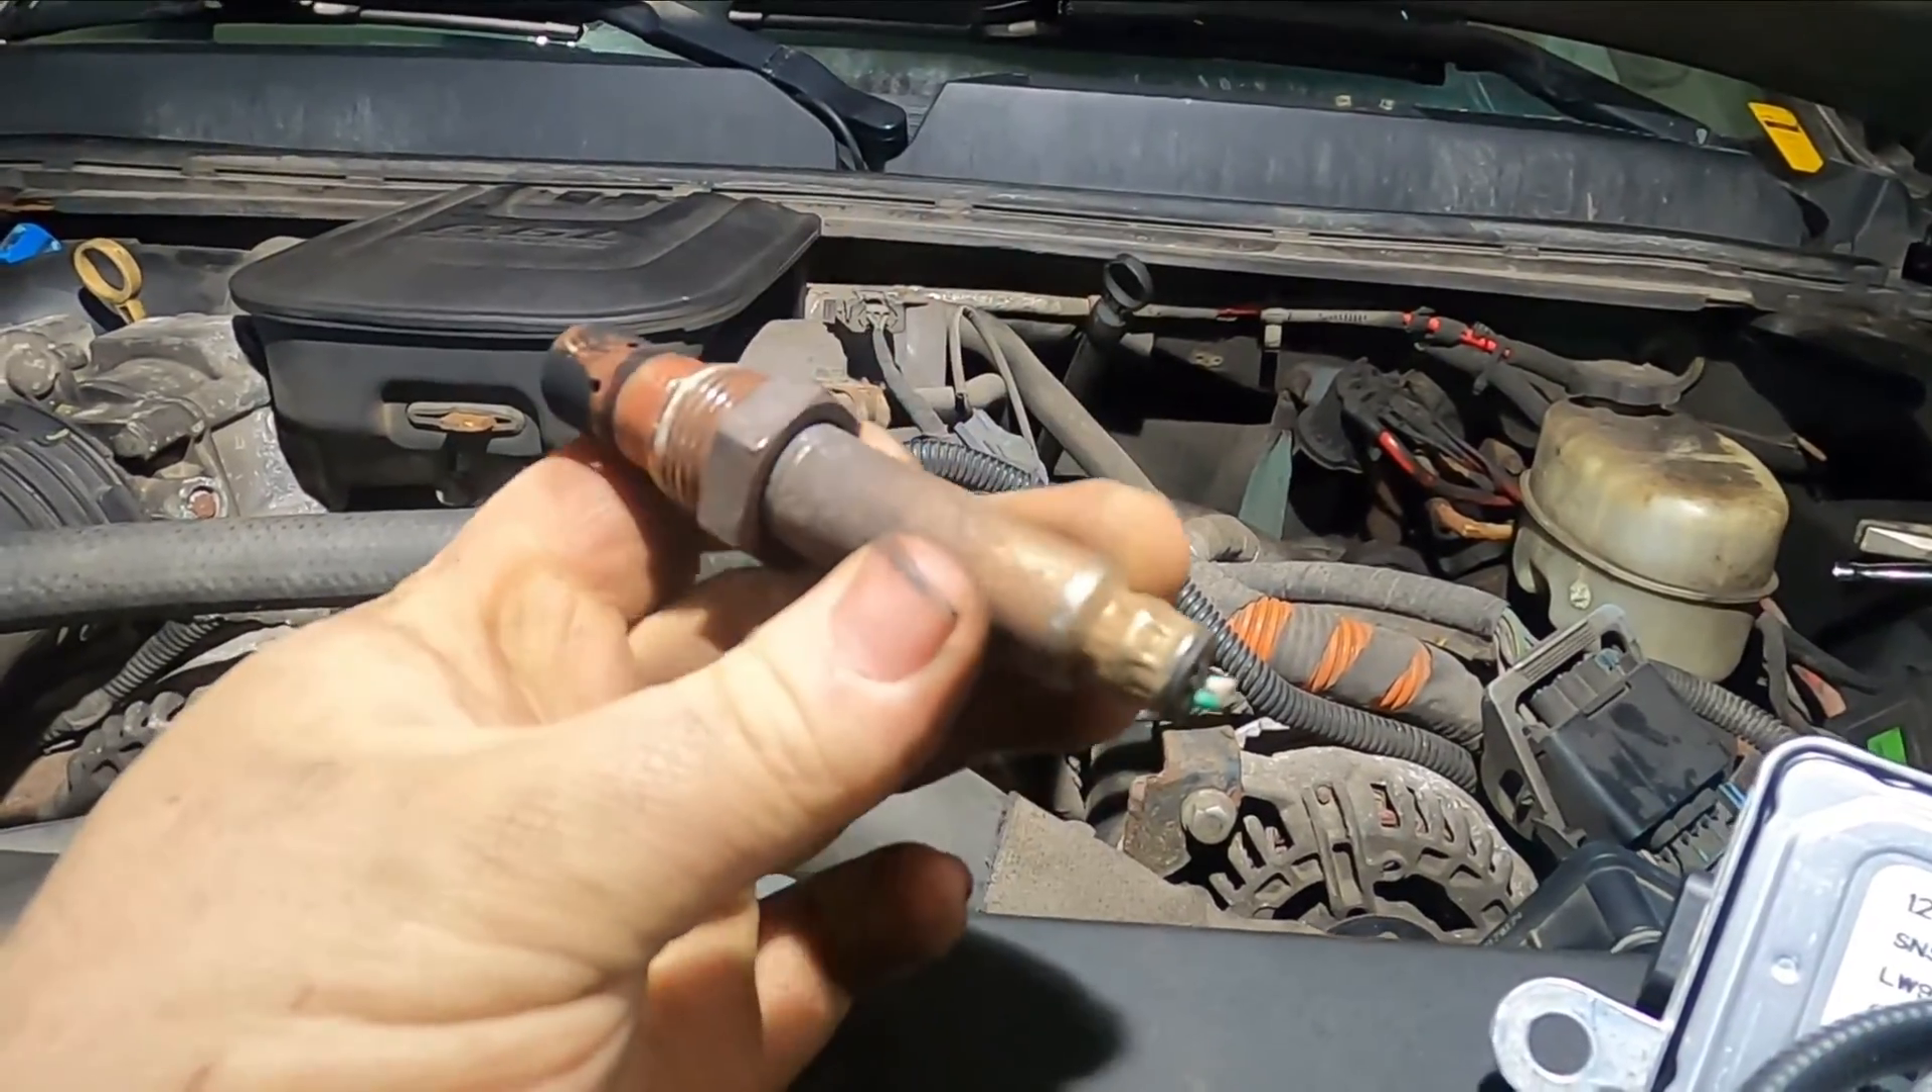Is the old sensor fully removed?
Yes.